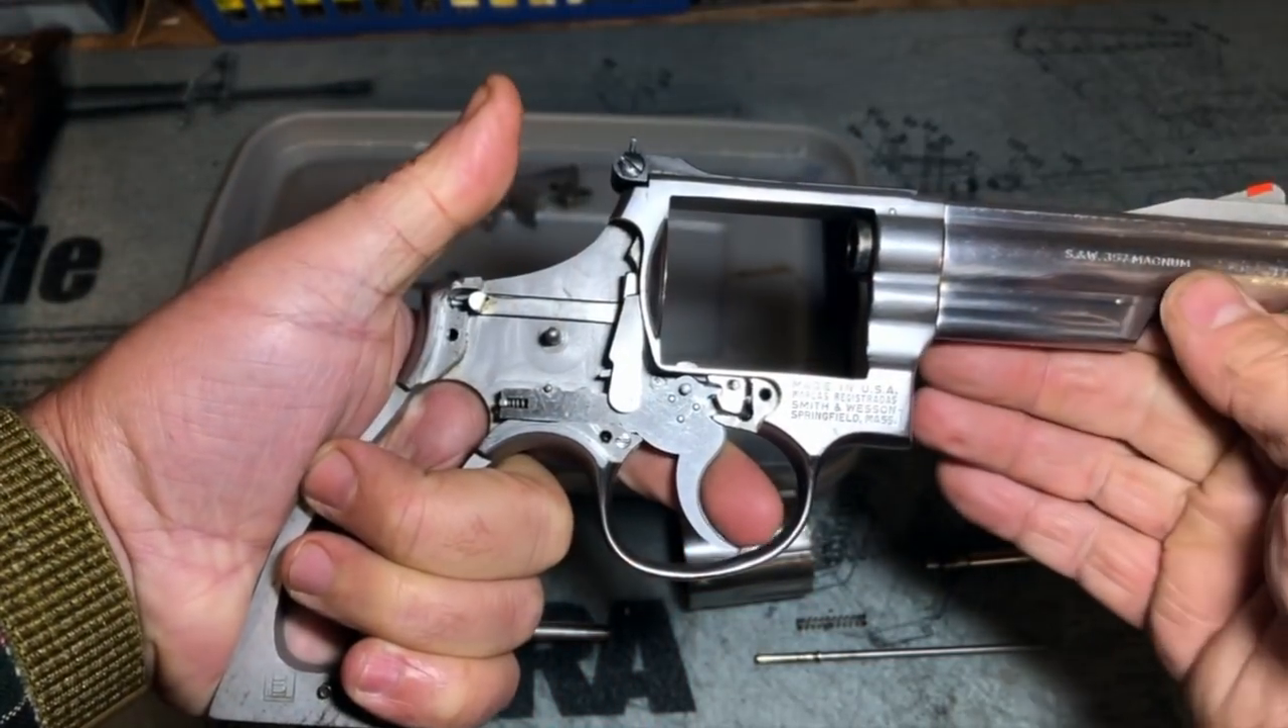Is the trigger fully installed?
Yes.